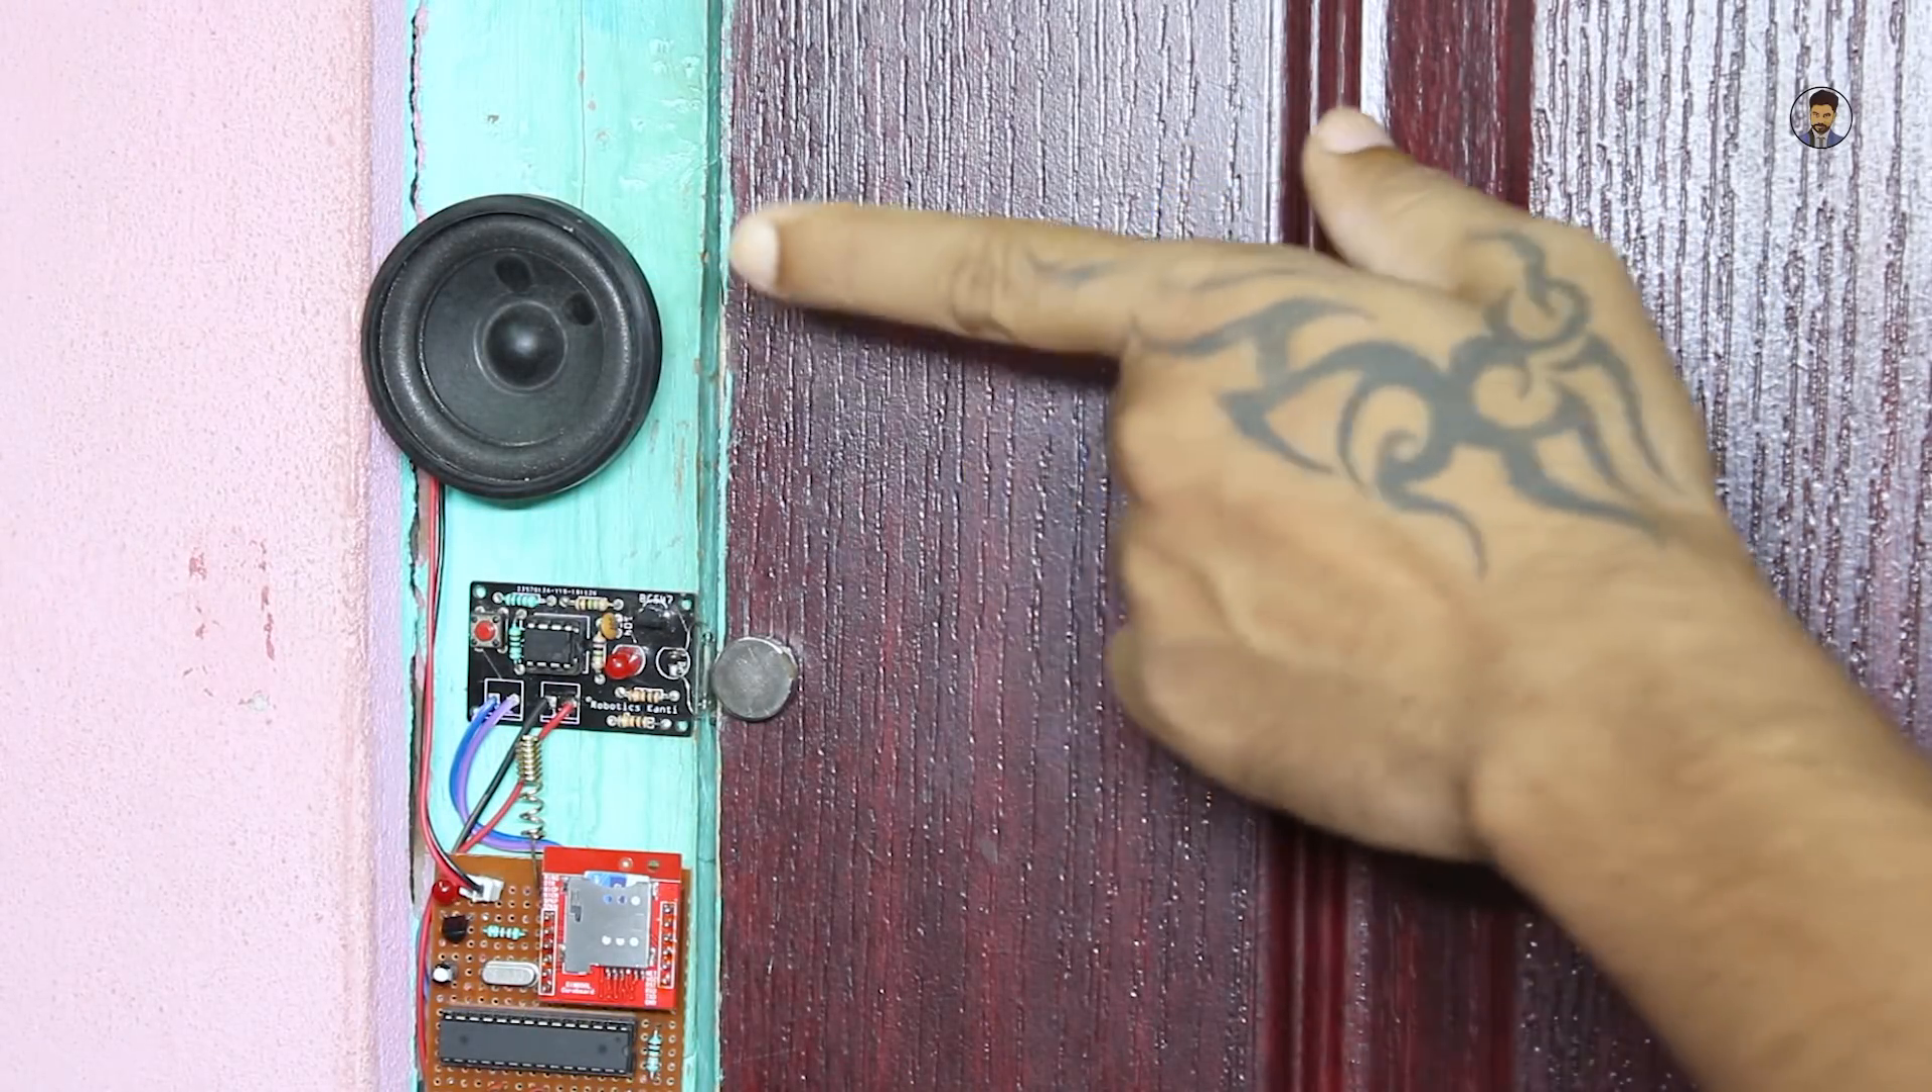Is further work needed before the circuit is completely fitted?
No.